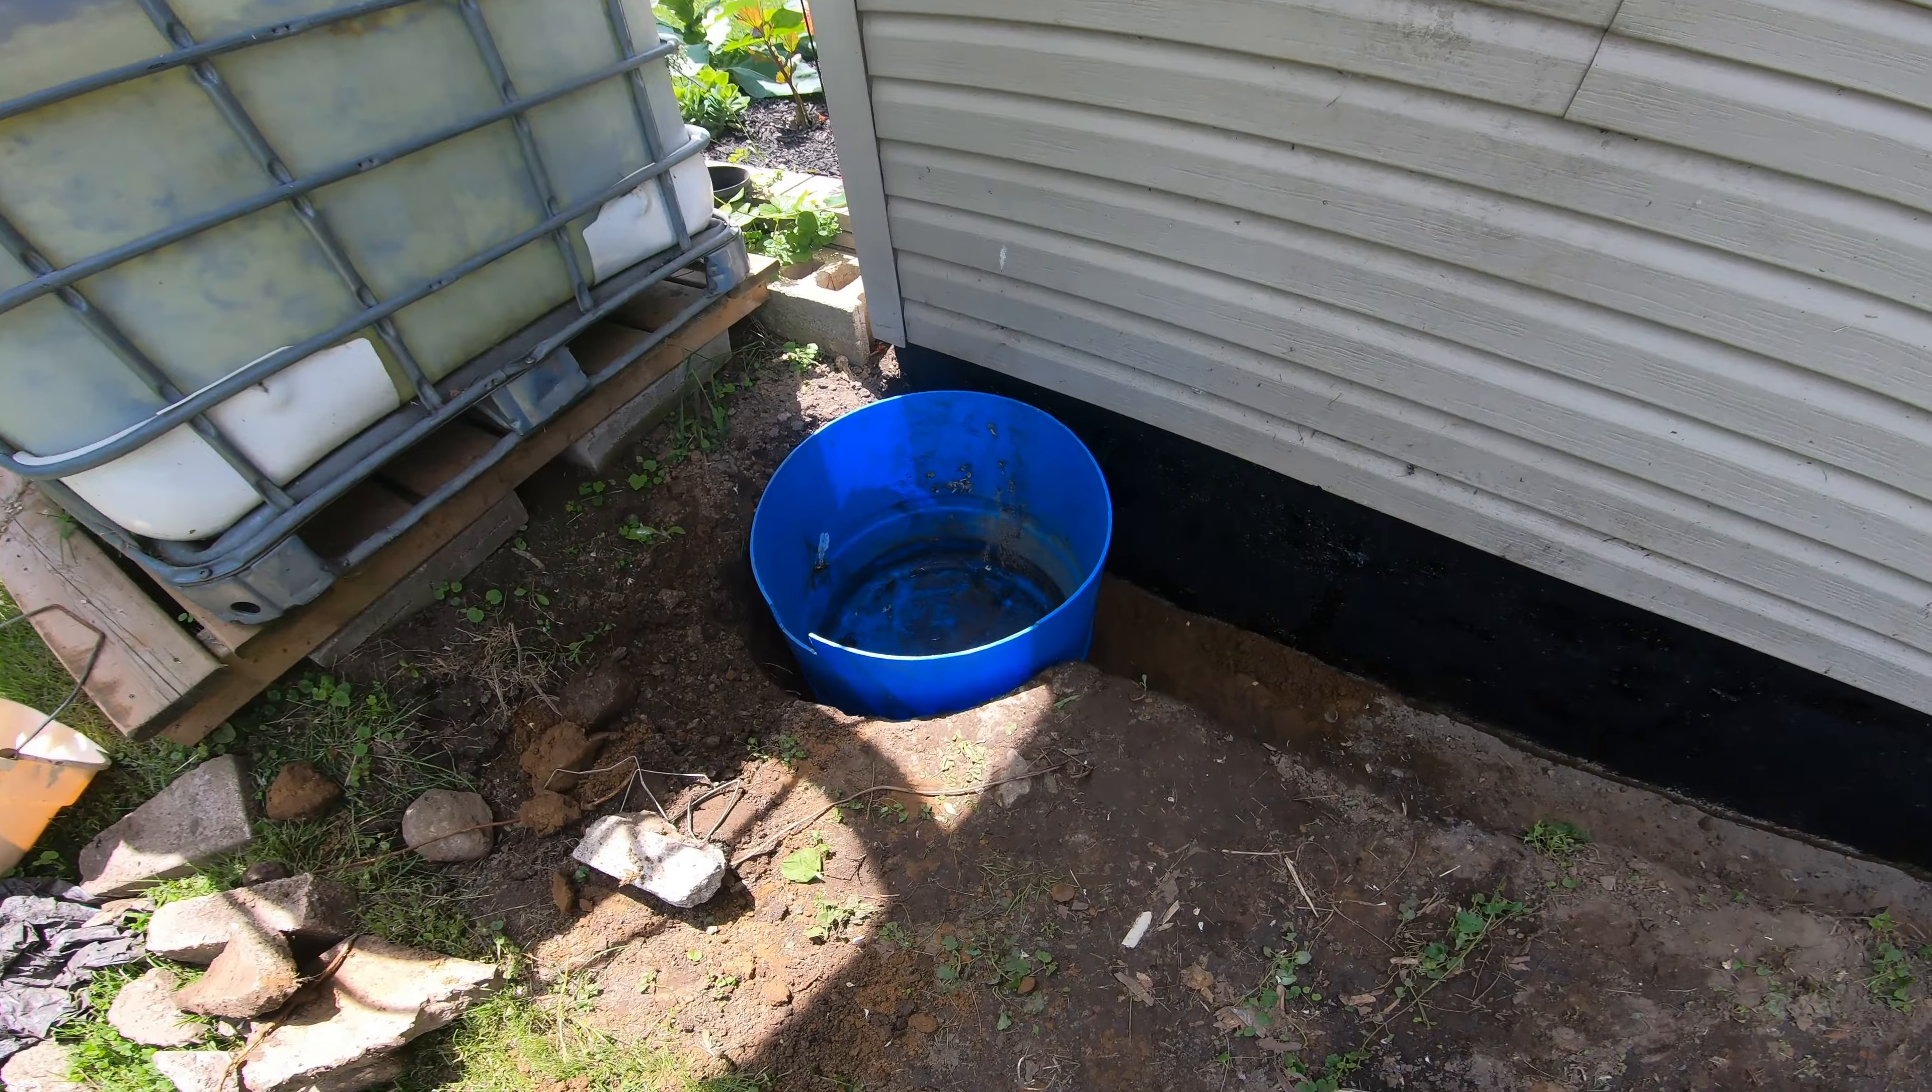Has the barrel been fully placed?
Yes.